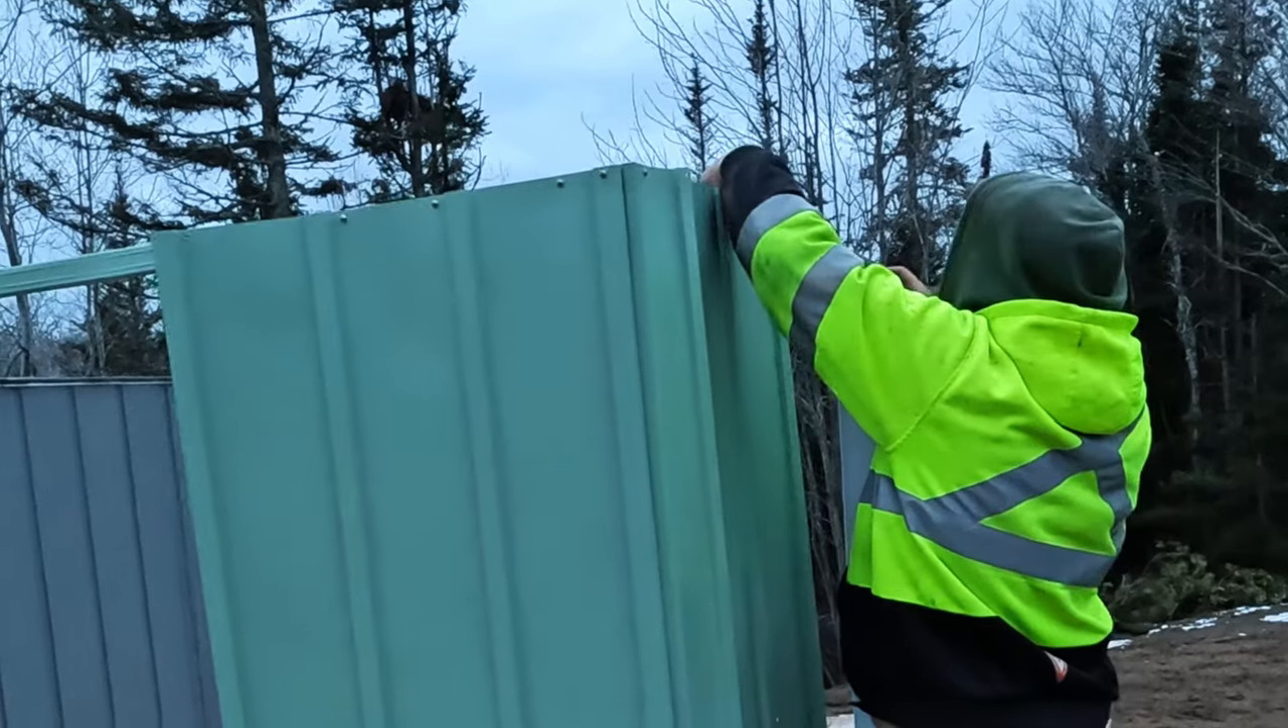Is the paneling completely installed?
No.